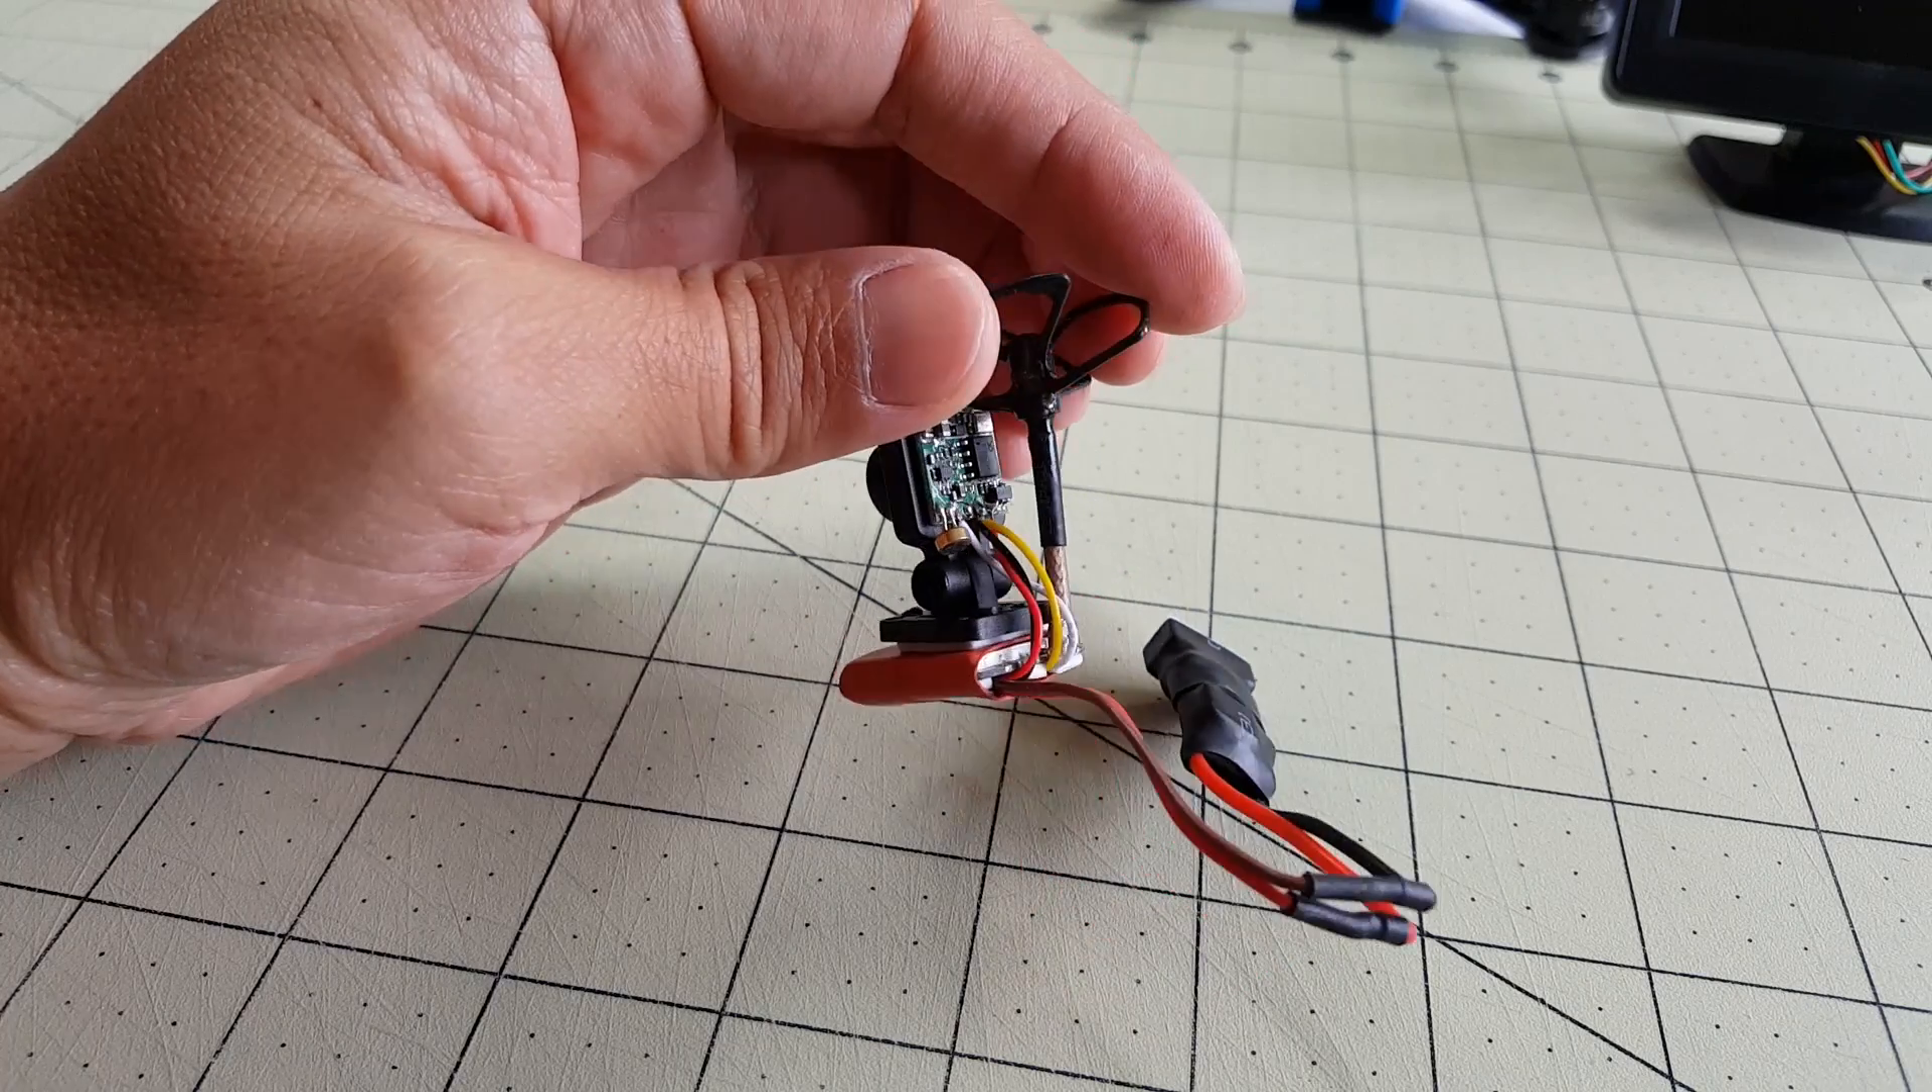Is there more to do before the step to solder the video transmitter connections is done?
No.